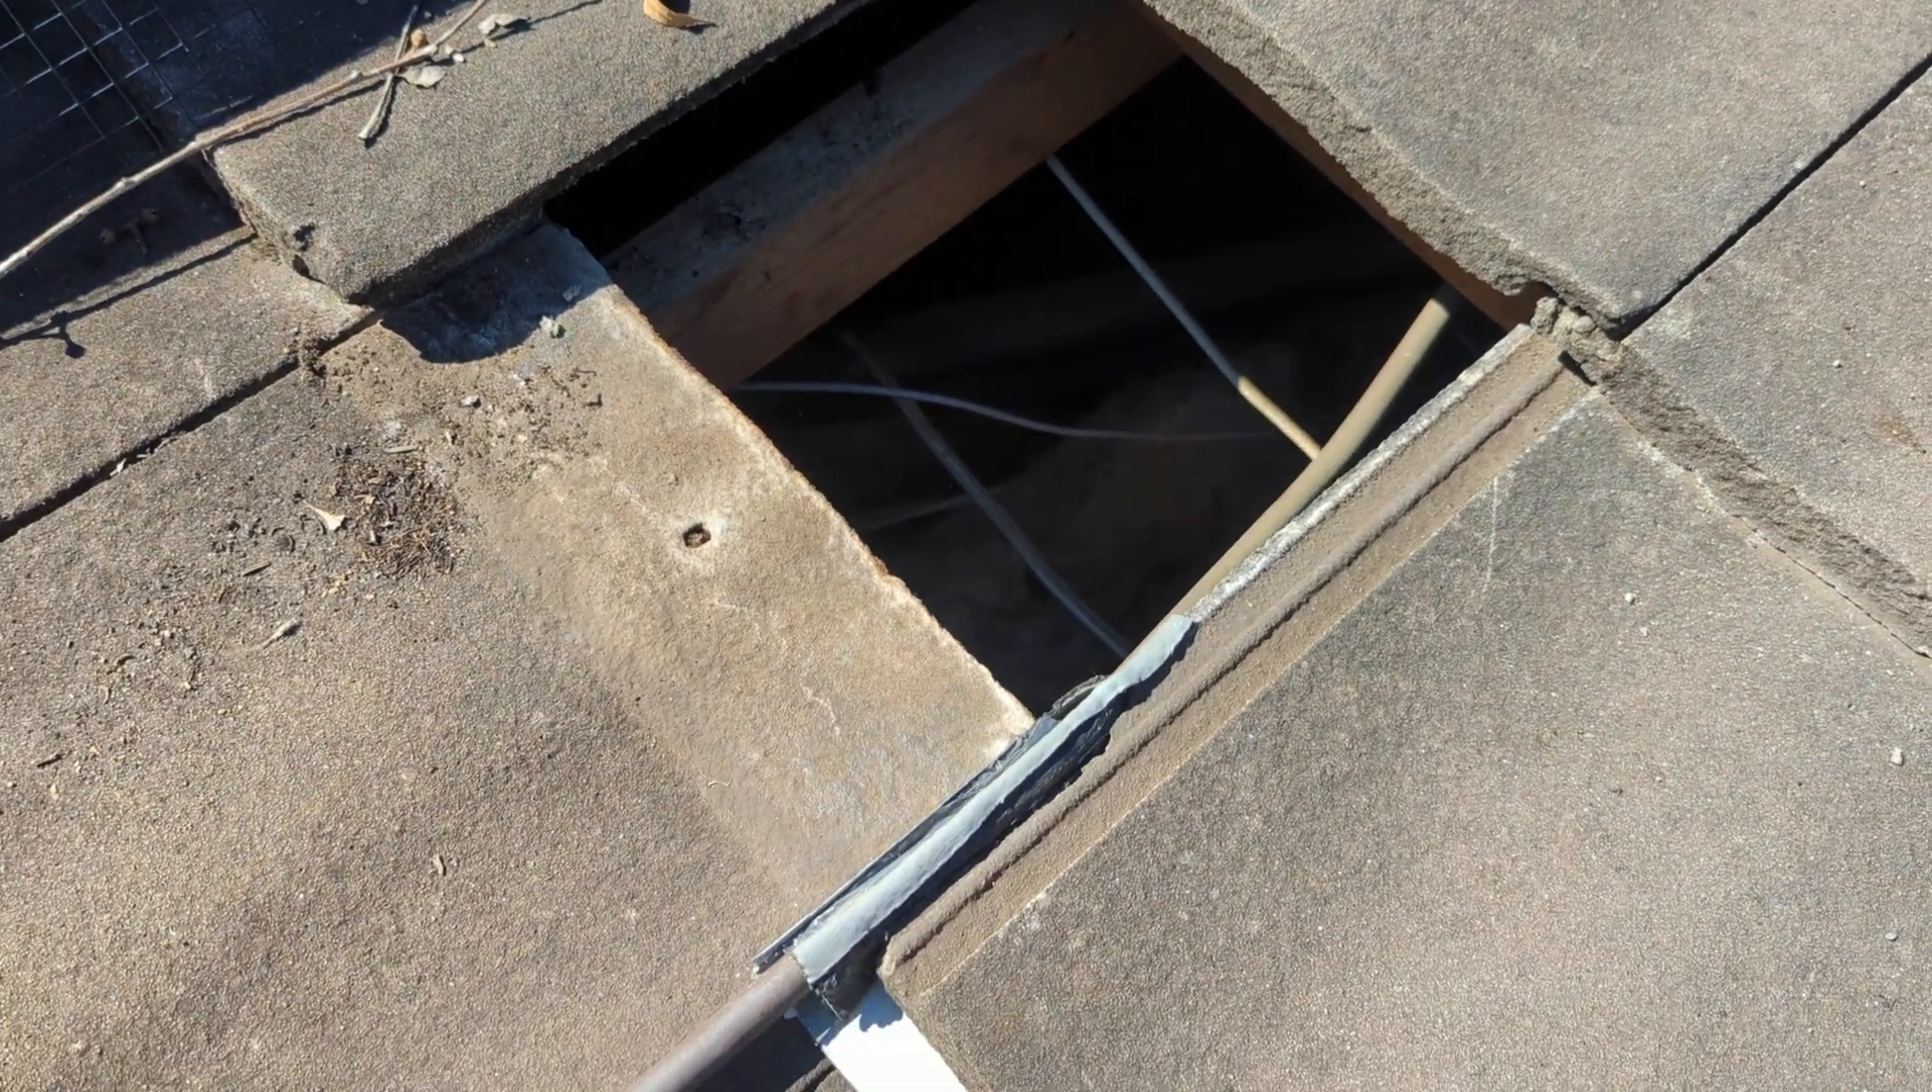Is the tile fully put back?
No.